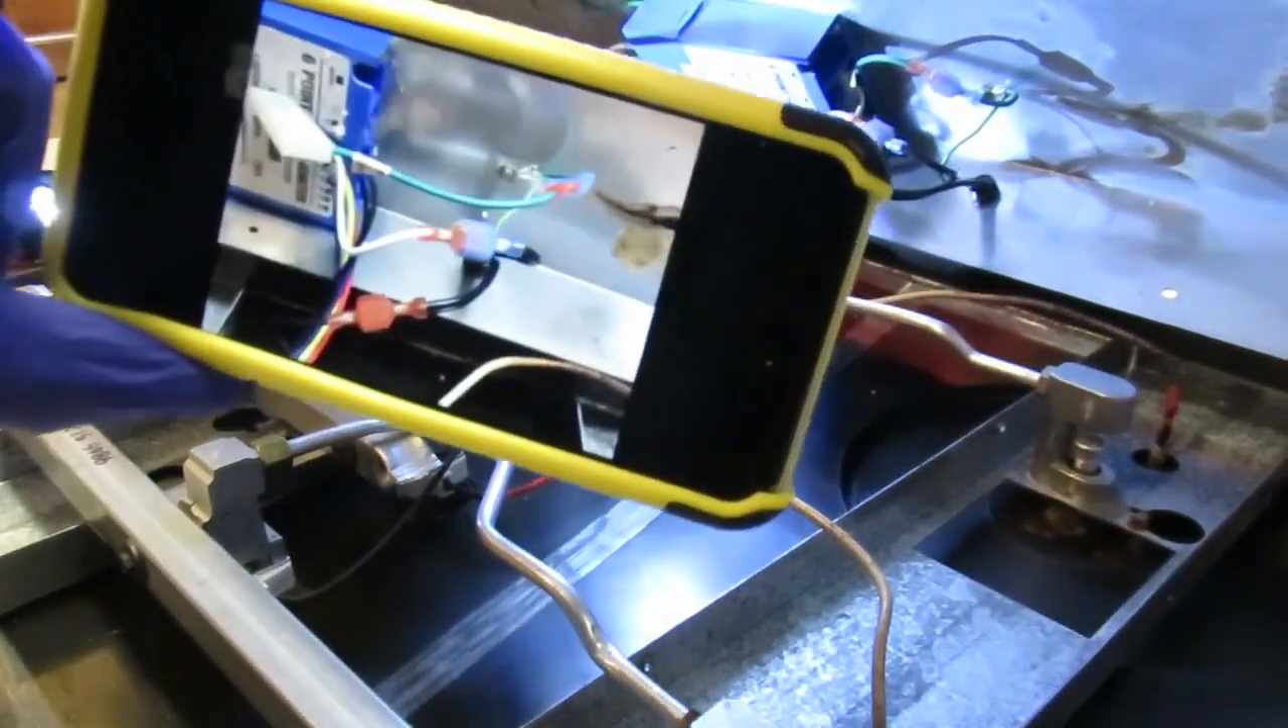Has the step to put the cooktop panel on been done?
No.